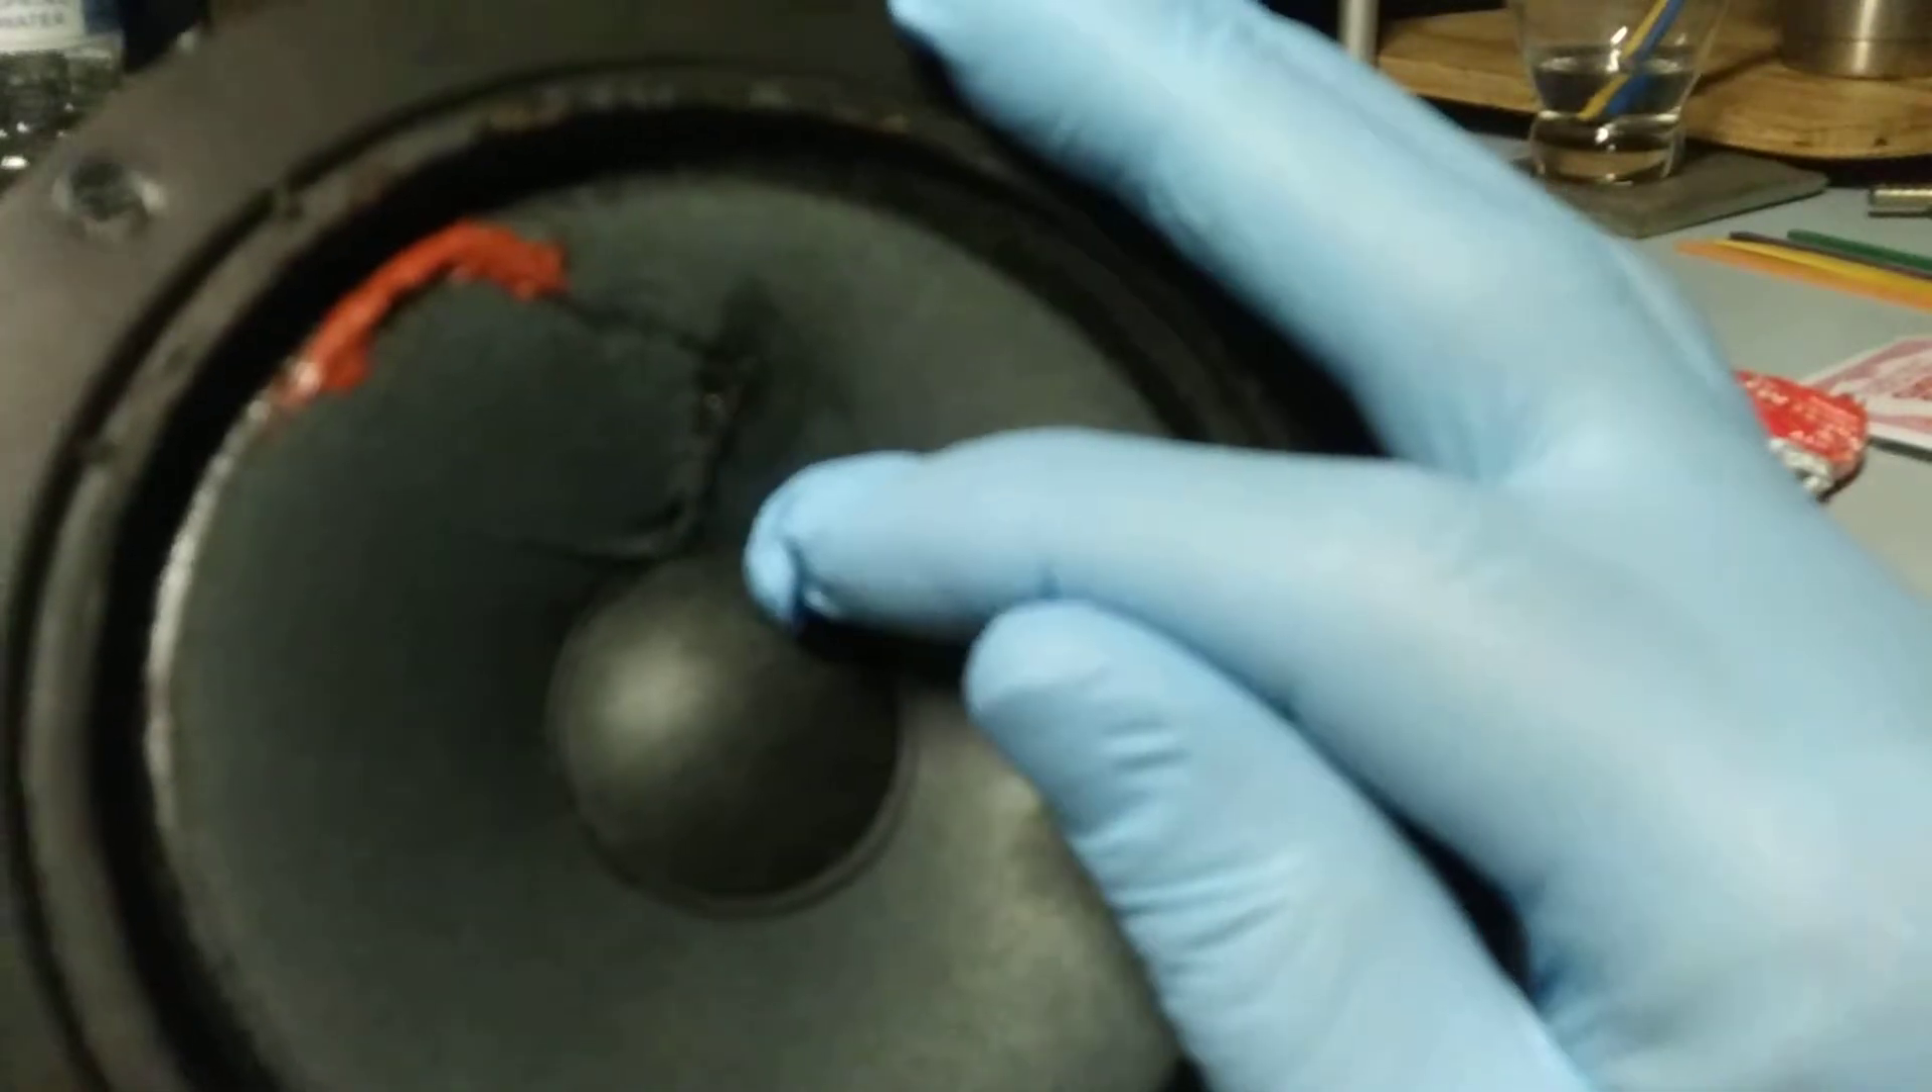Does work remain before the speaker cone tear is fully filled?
Yes.